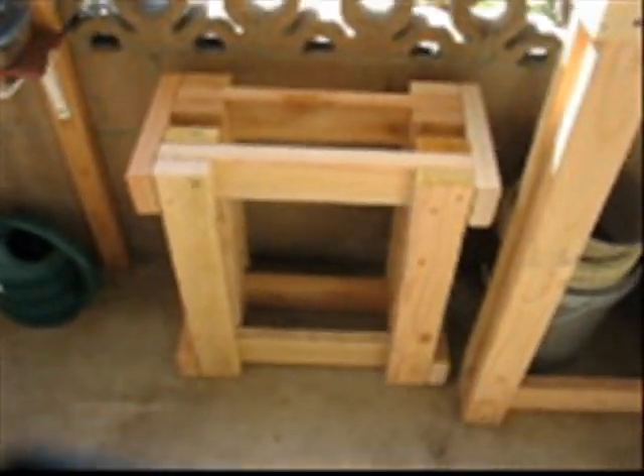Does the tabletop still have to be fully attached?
Yes.